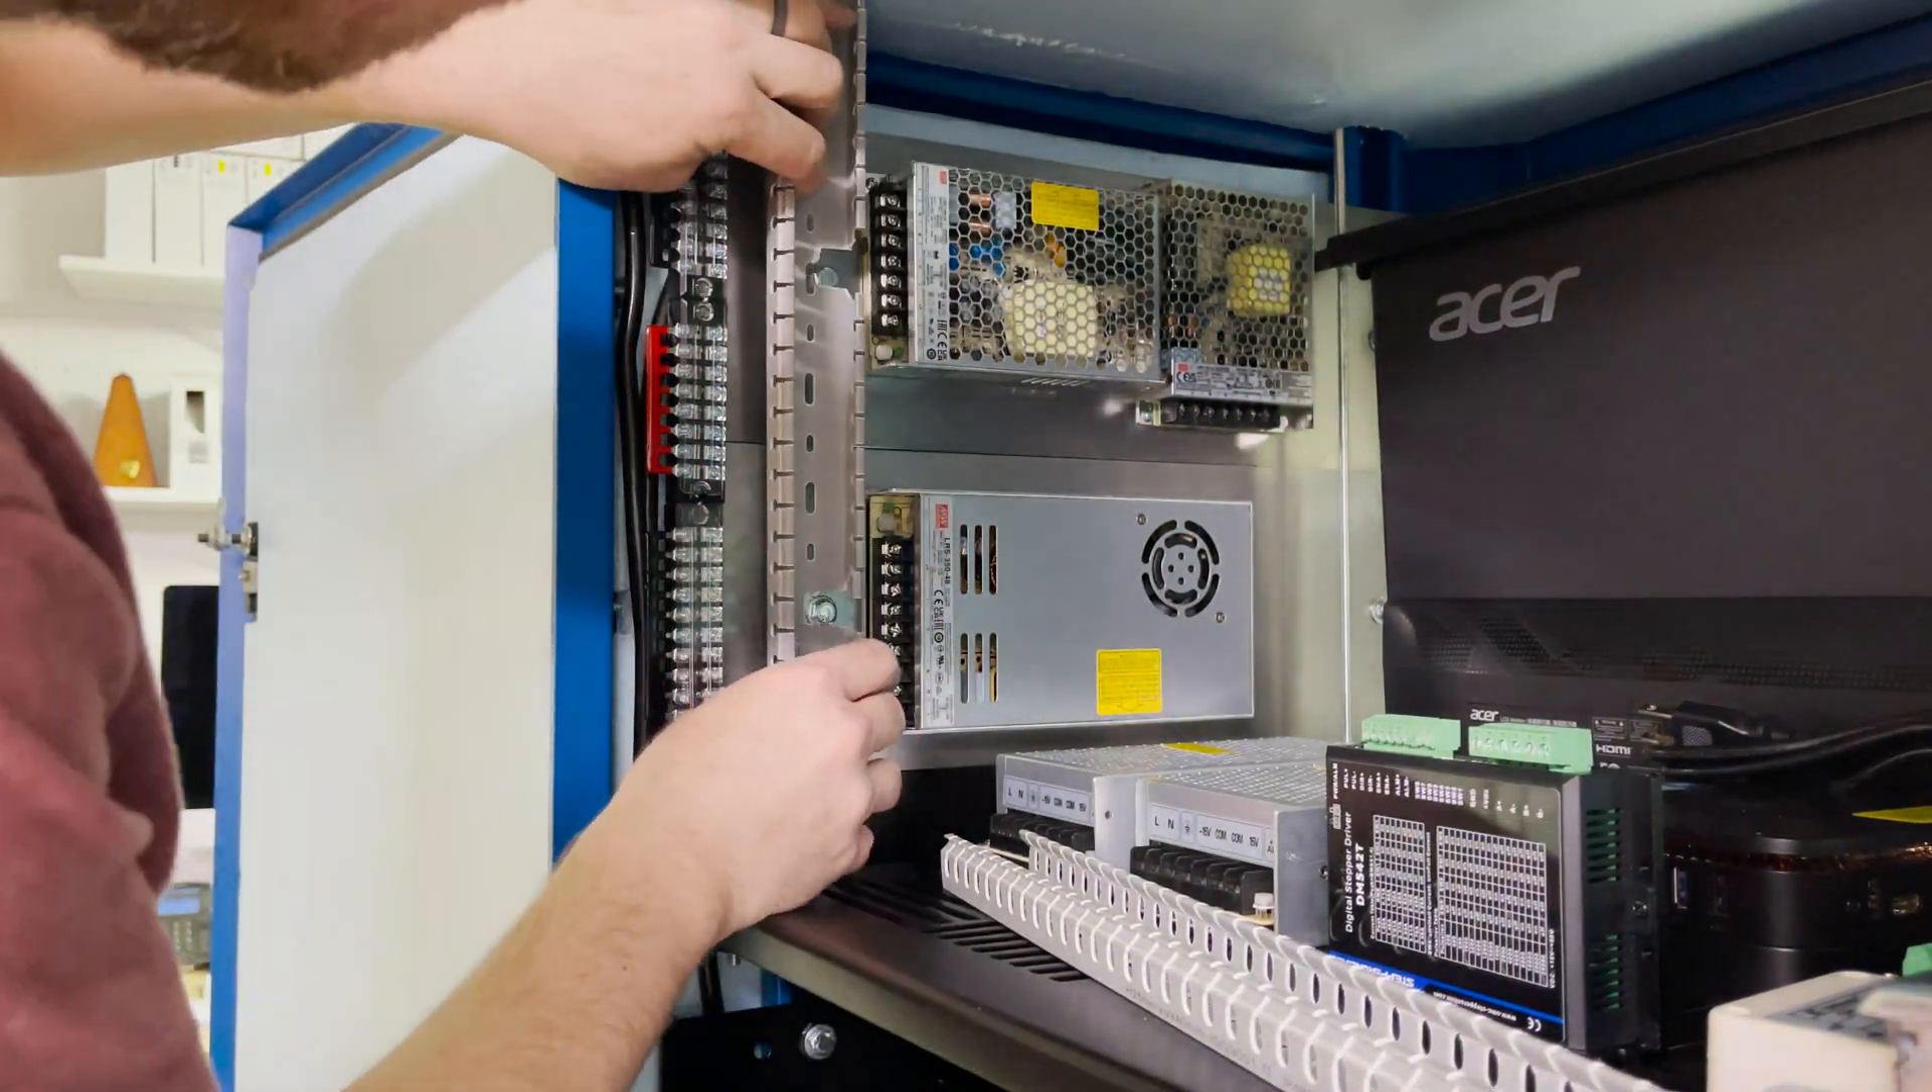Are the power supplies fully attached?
Yes.